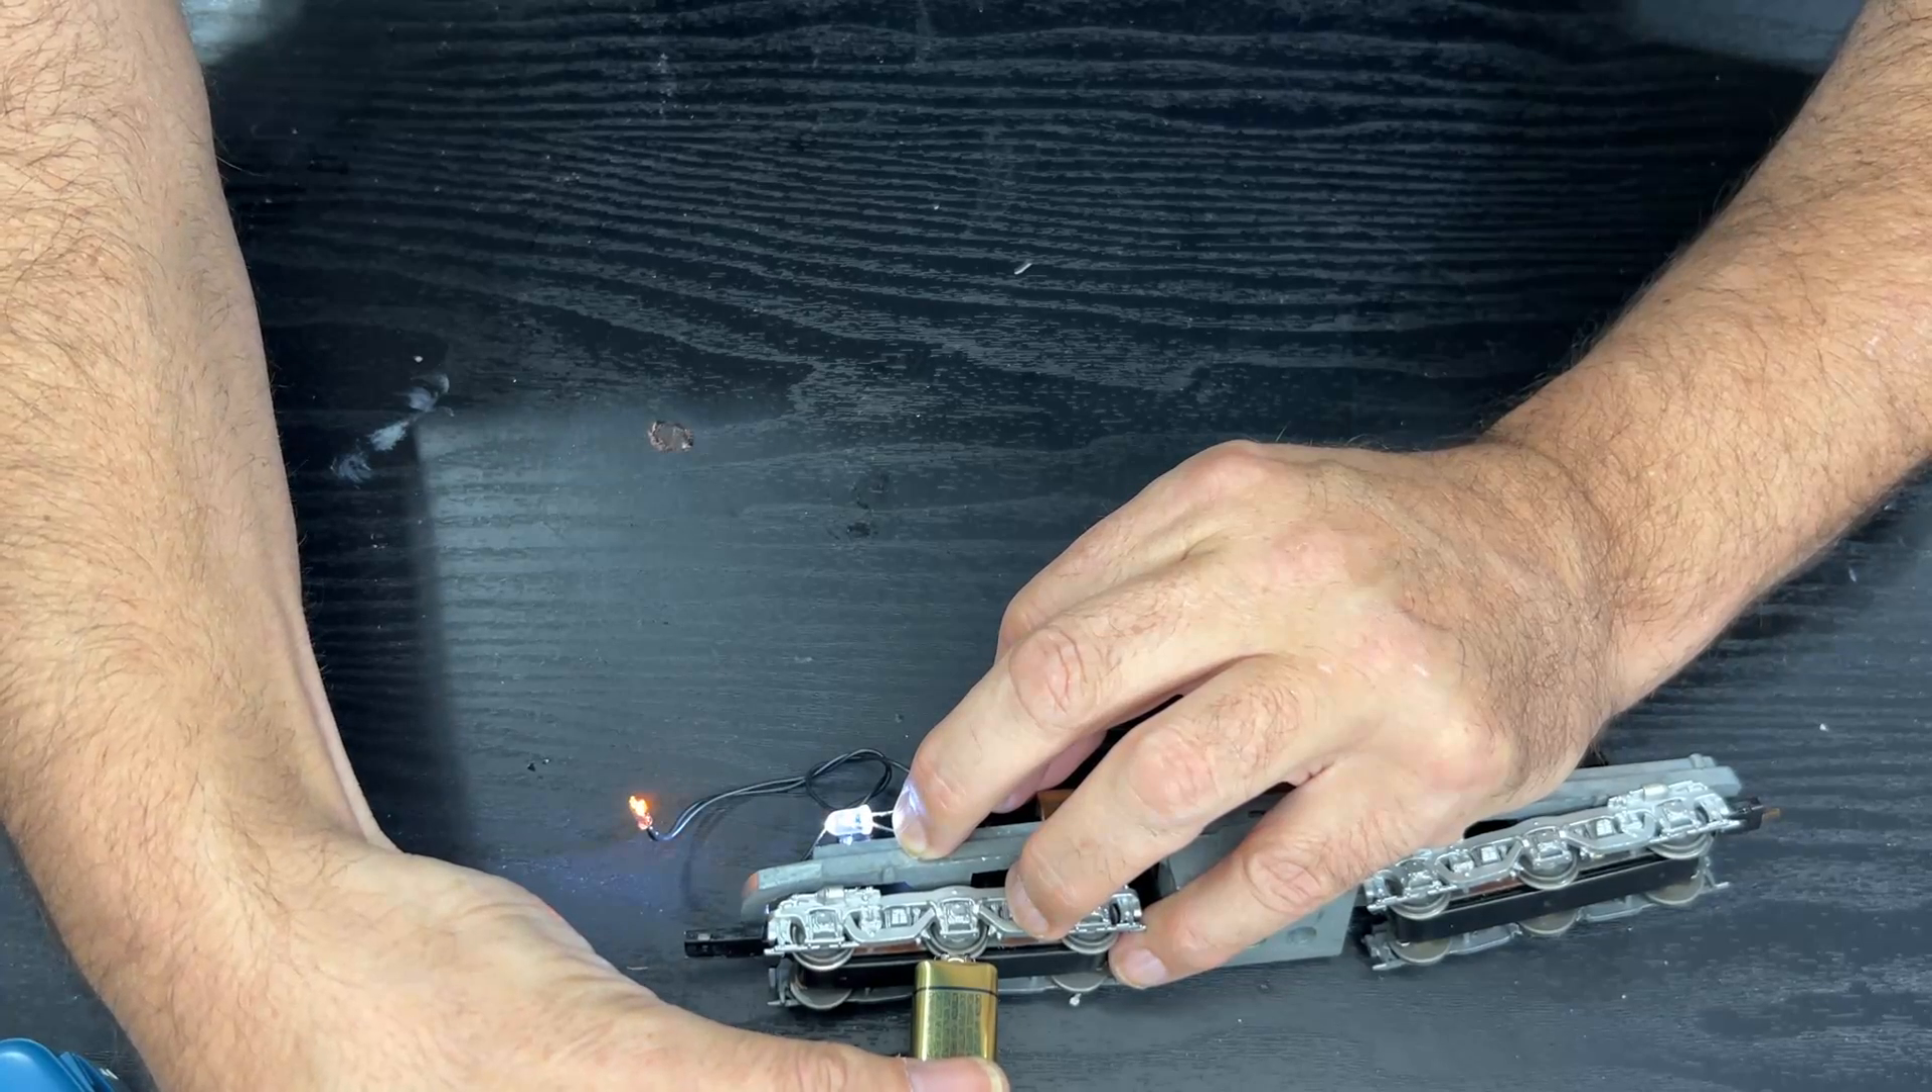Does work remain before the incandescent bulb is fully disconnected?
Yes.